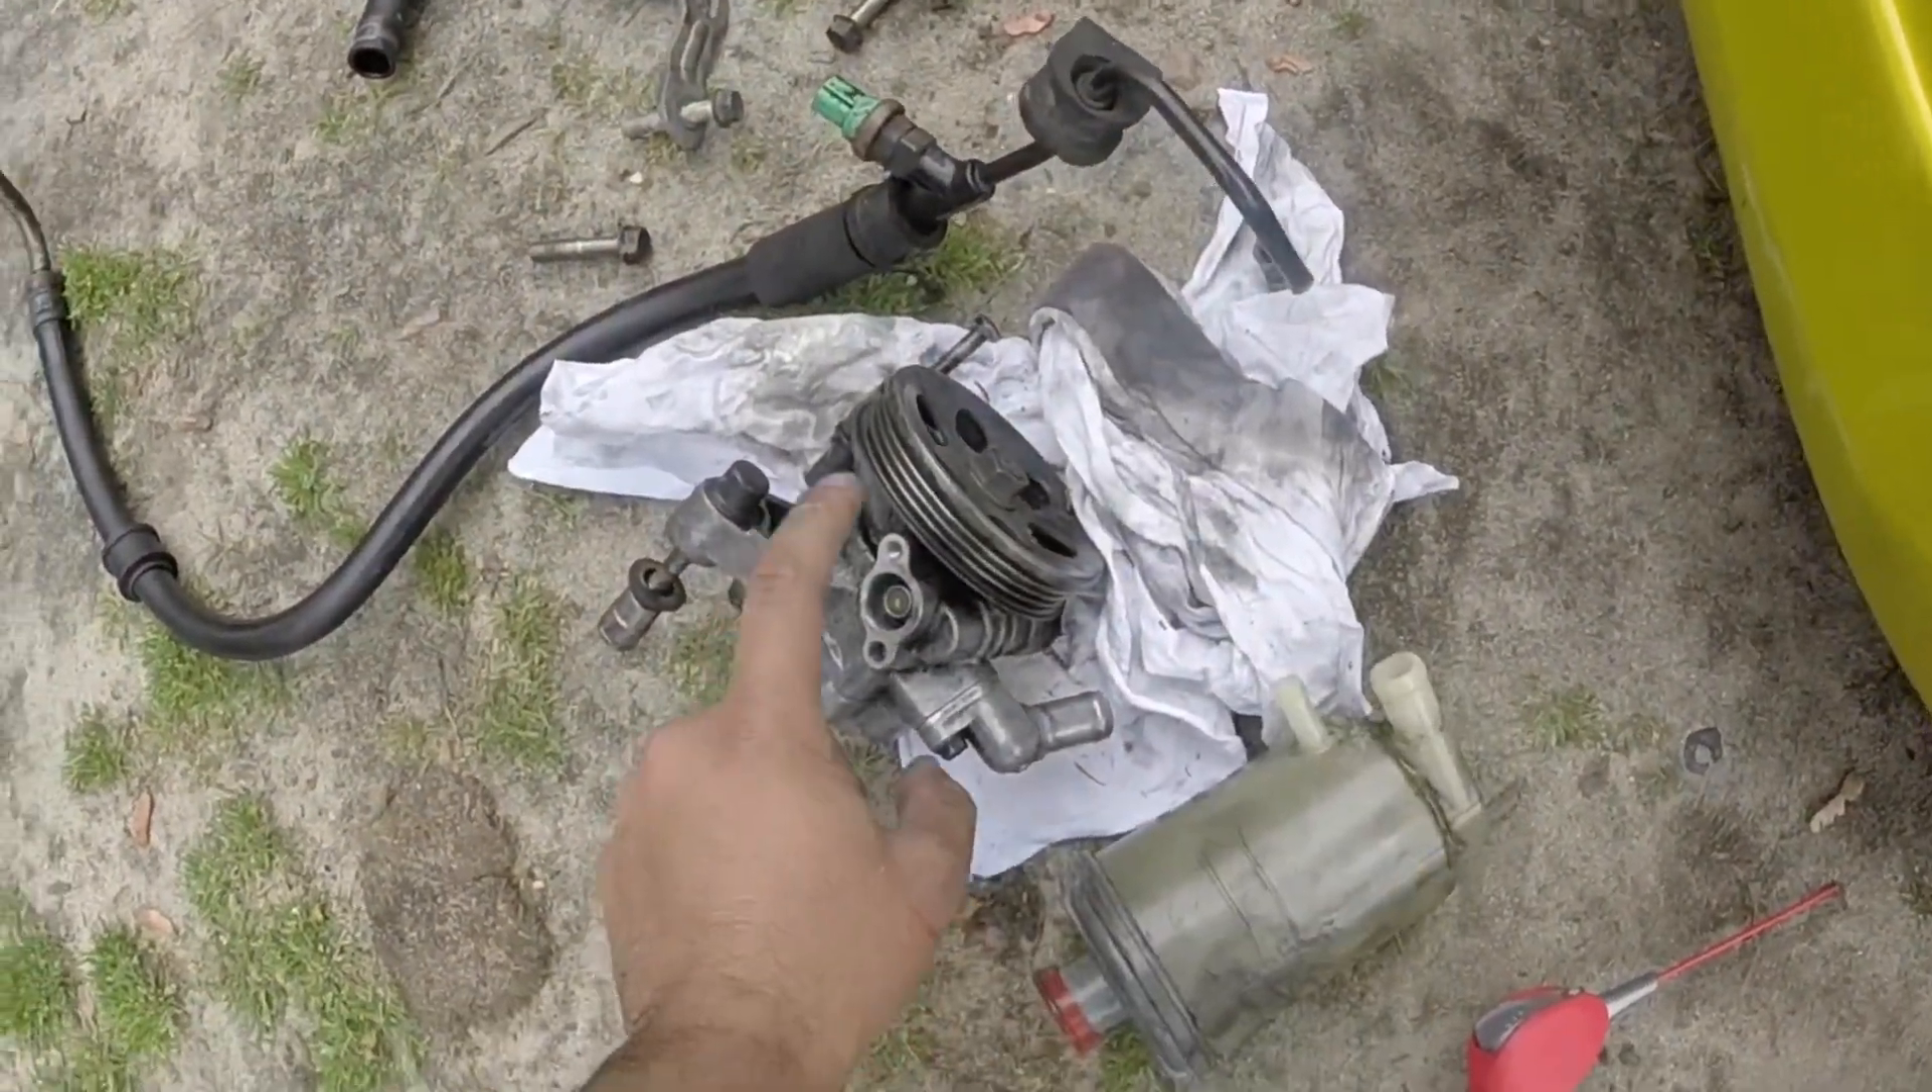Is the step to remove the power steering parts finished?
Yes.